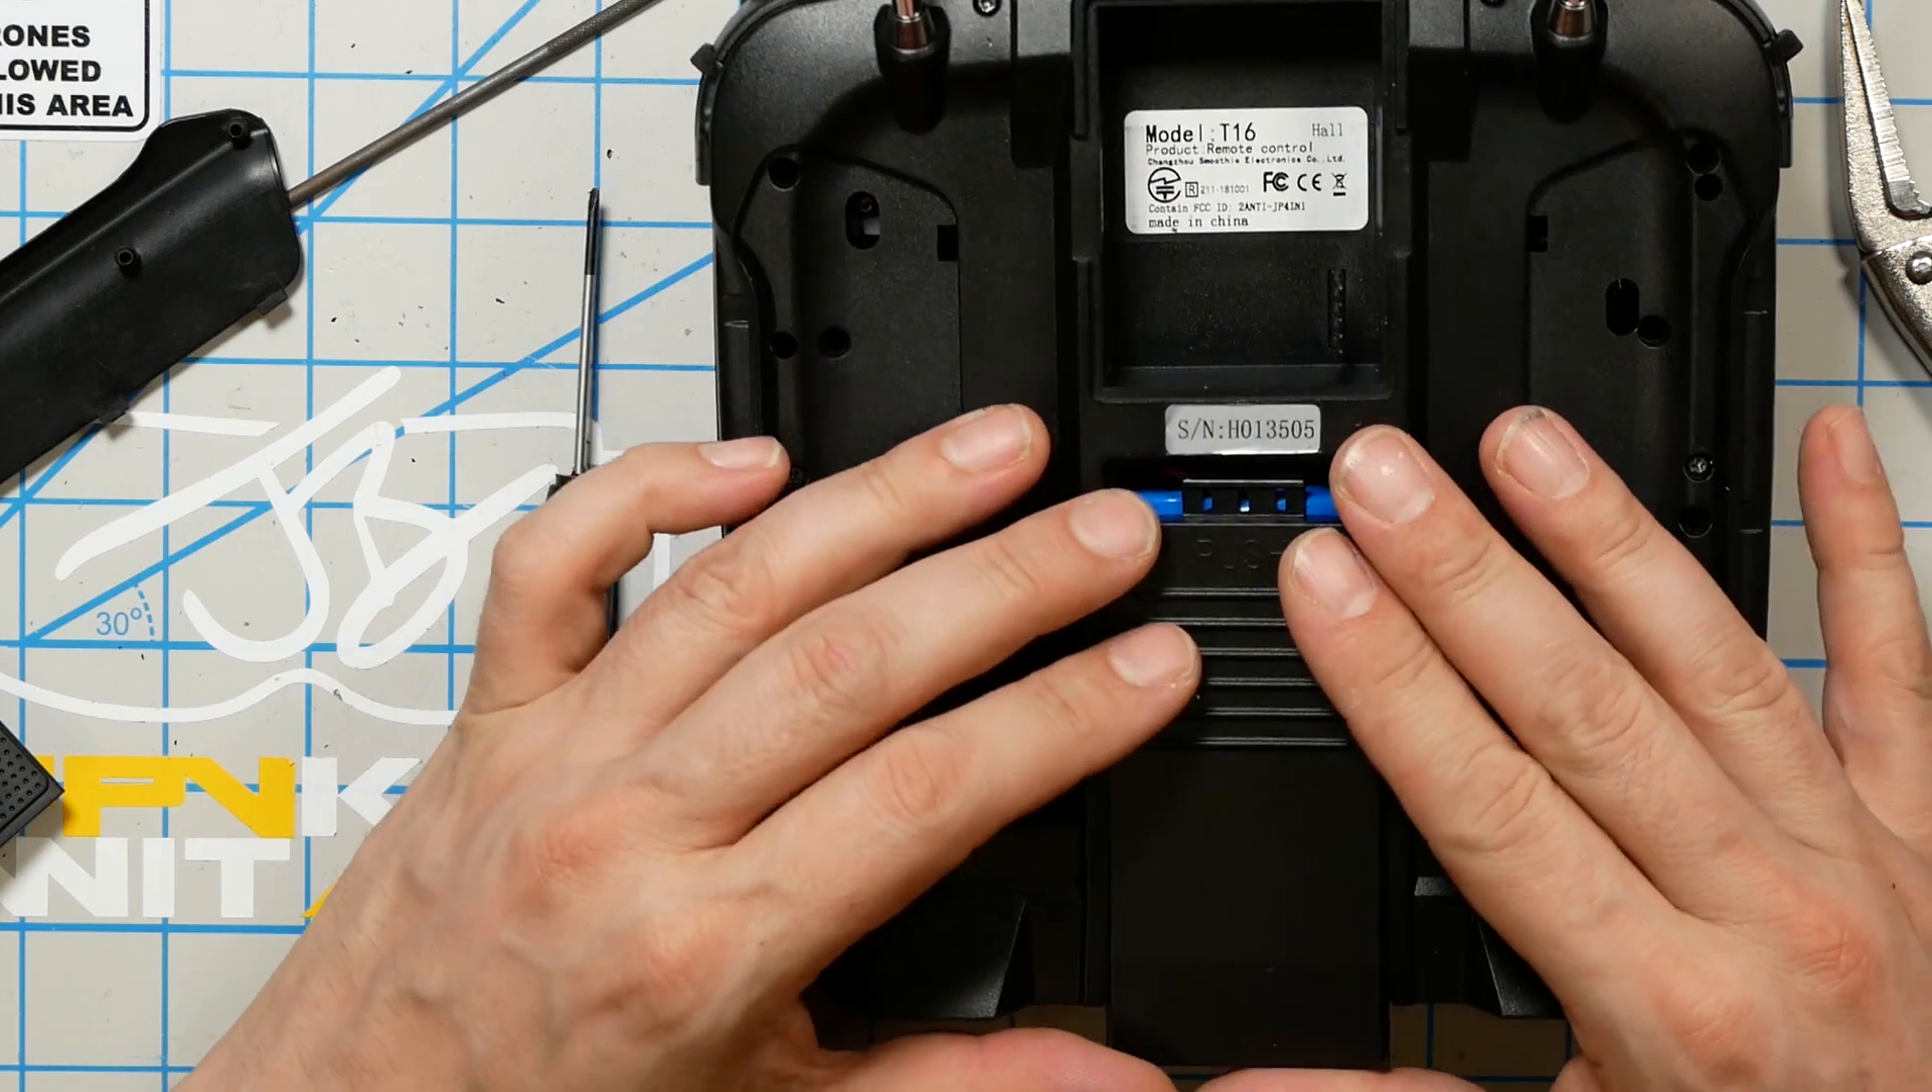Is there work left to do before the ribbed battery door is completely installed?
Yes.